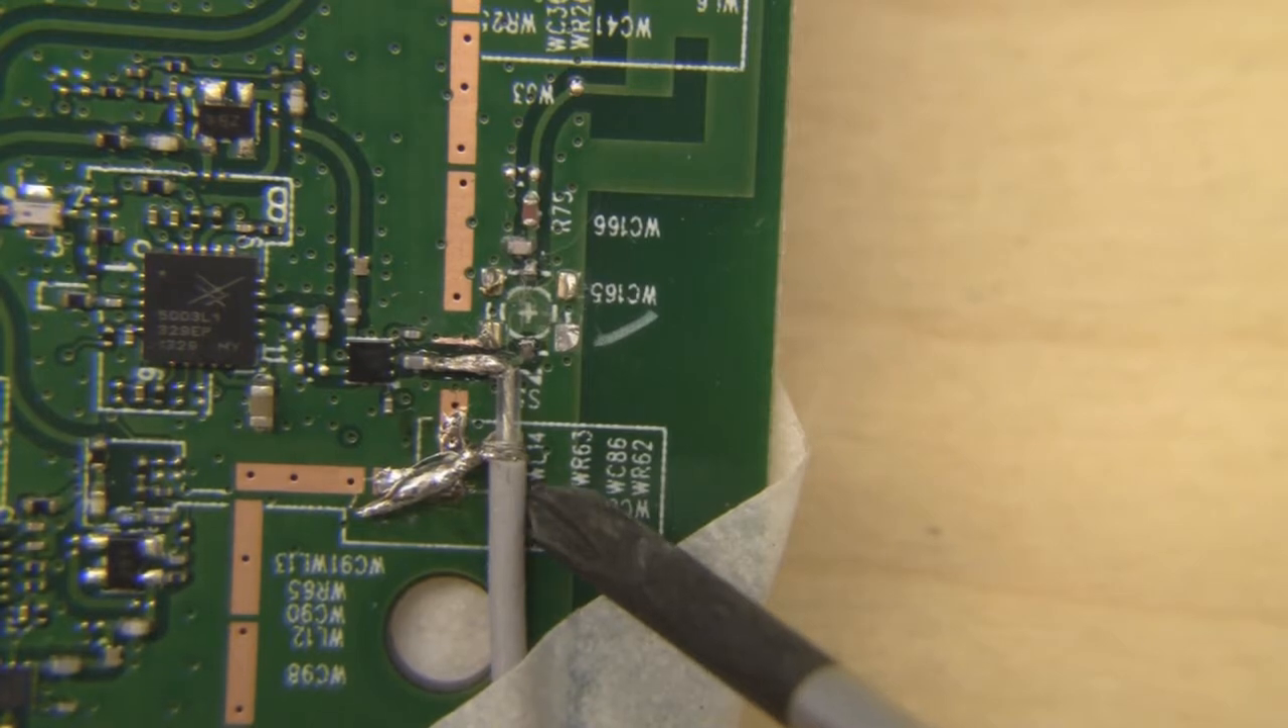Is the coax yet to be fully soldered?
No.